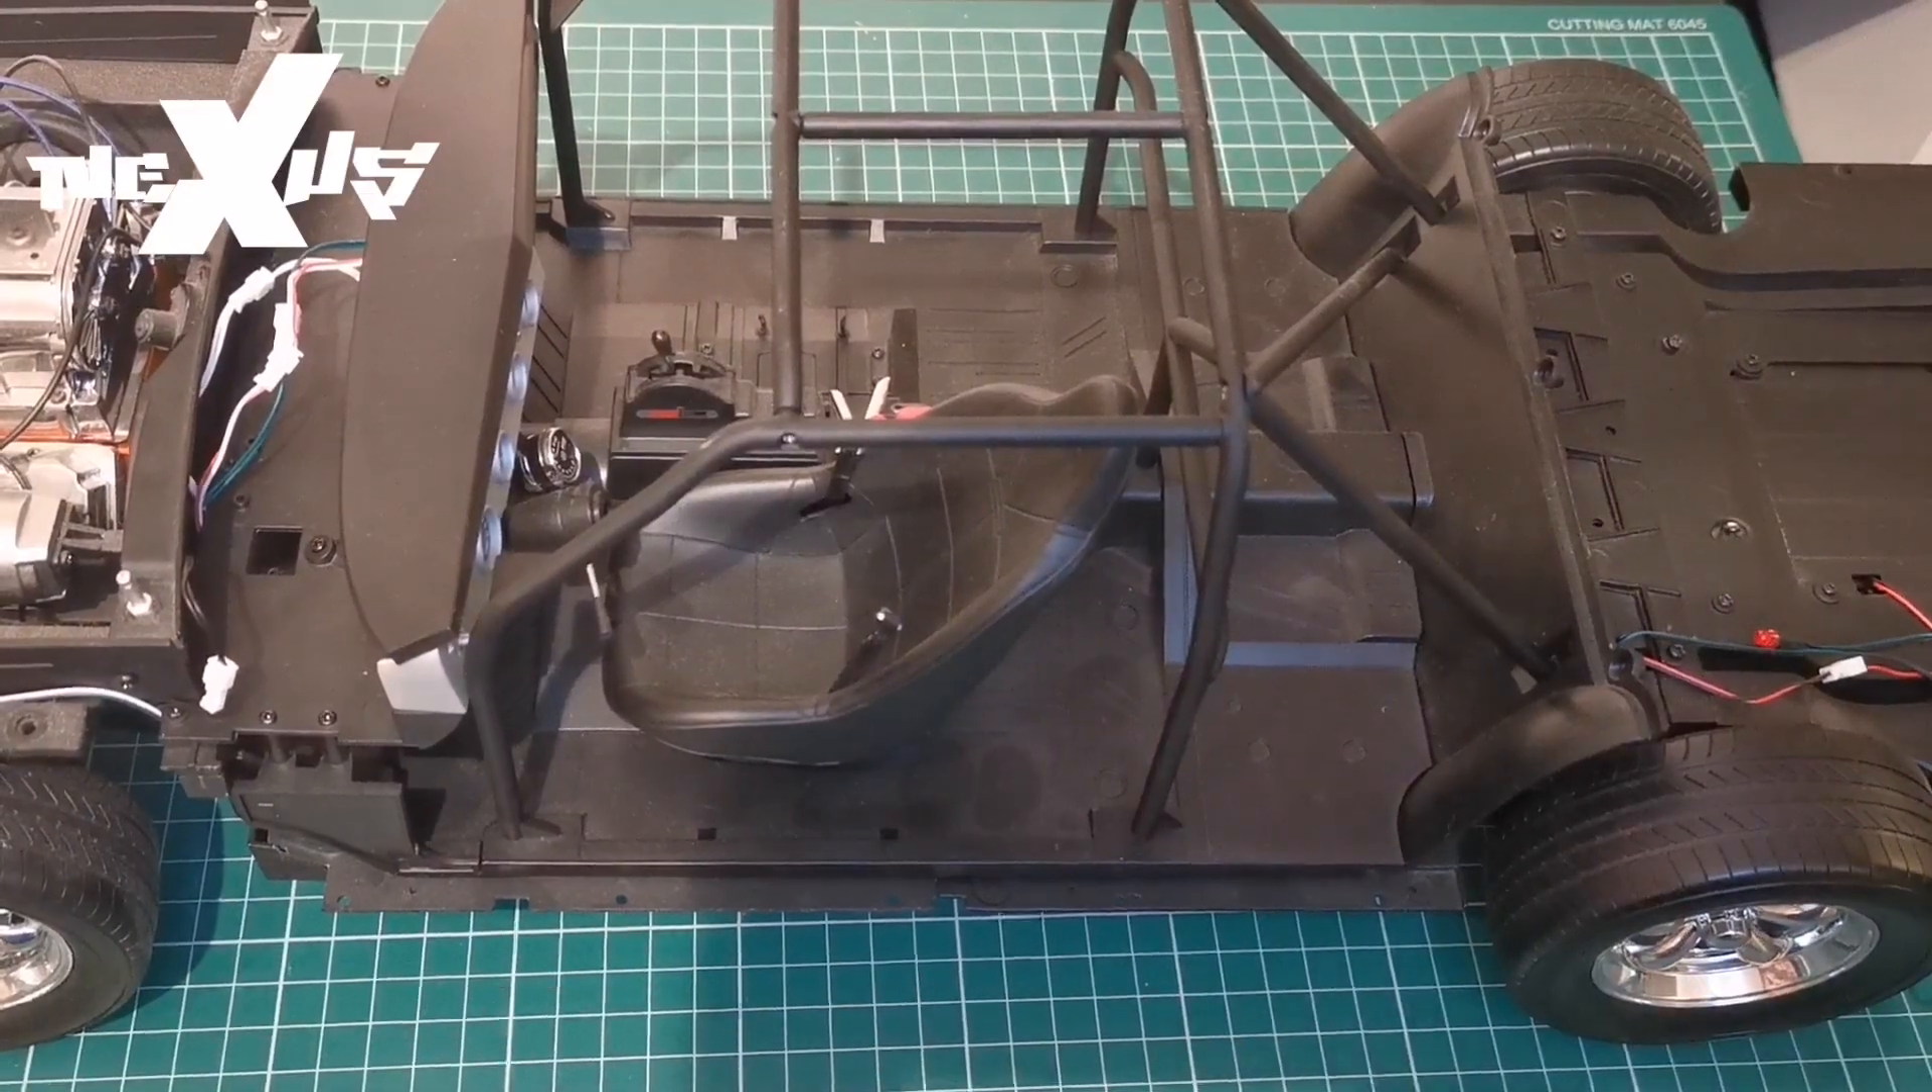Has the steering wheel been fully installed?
No.